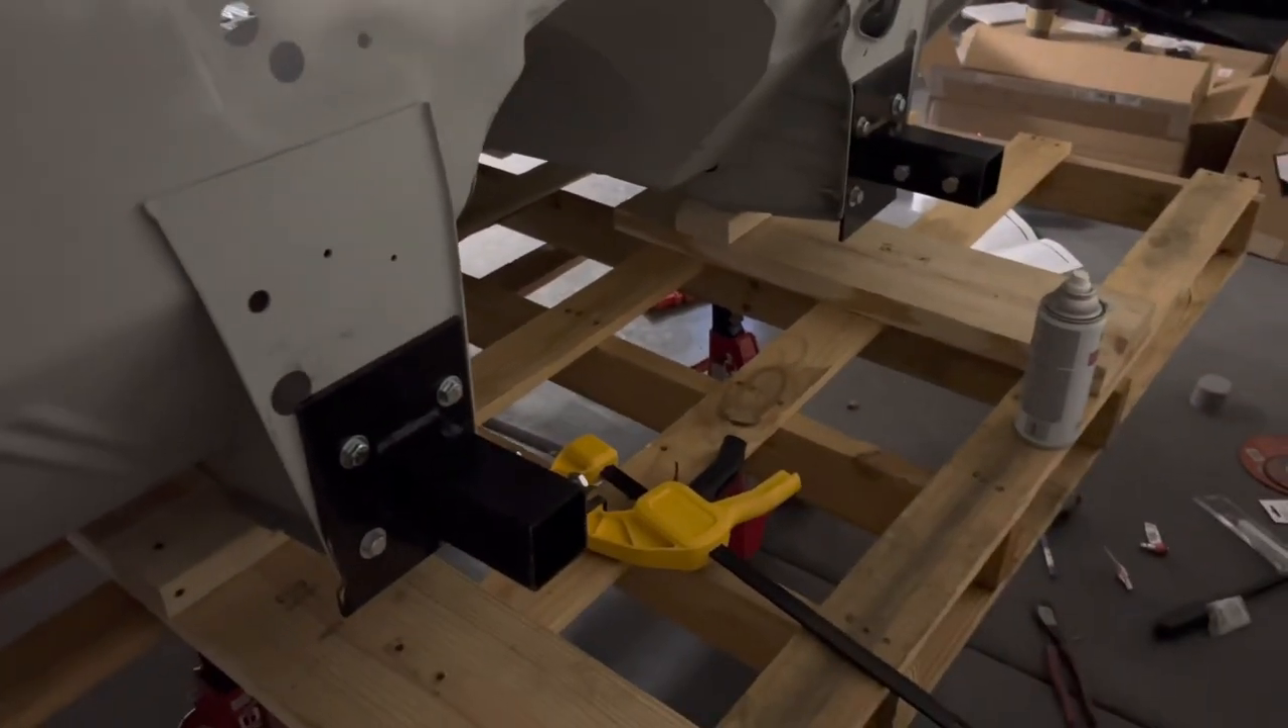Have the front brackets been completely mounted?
Yes.